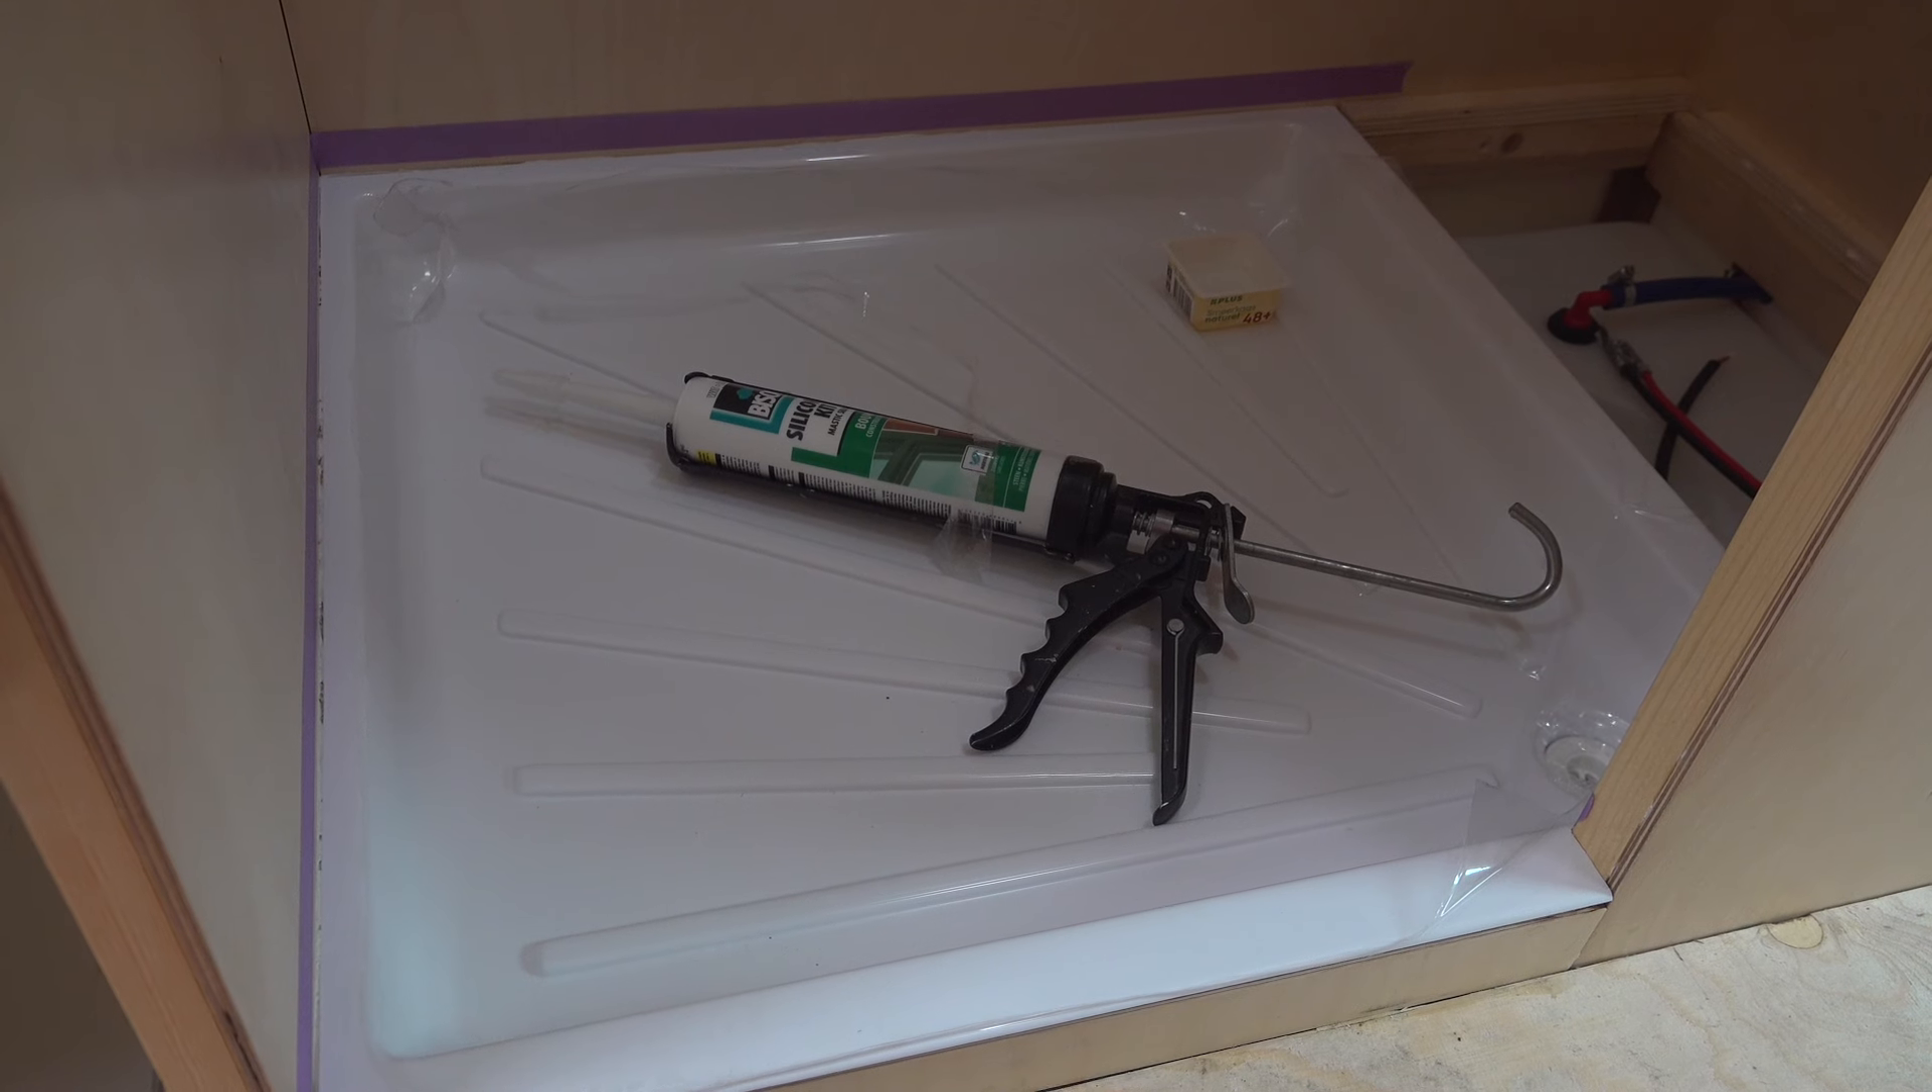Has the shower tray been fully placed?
Yes.